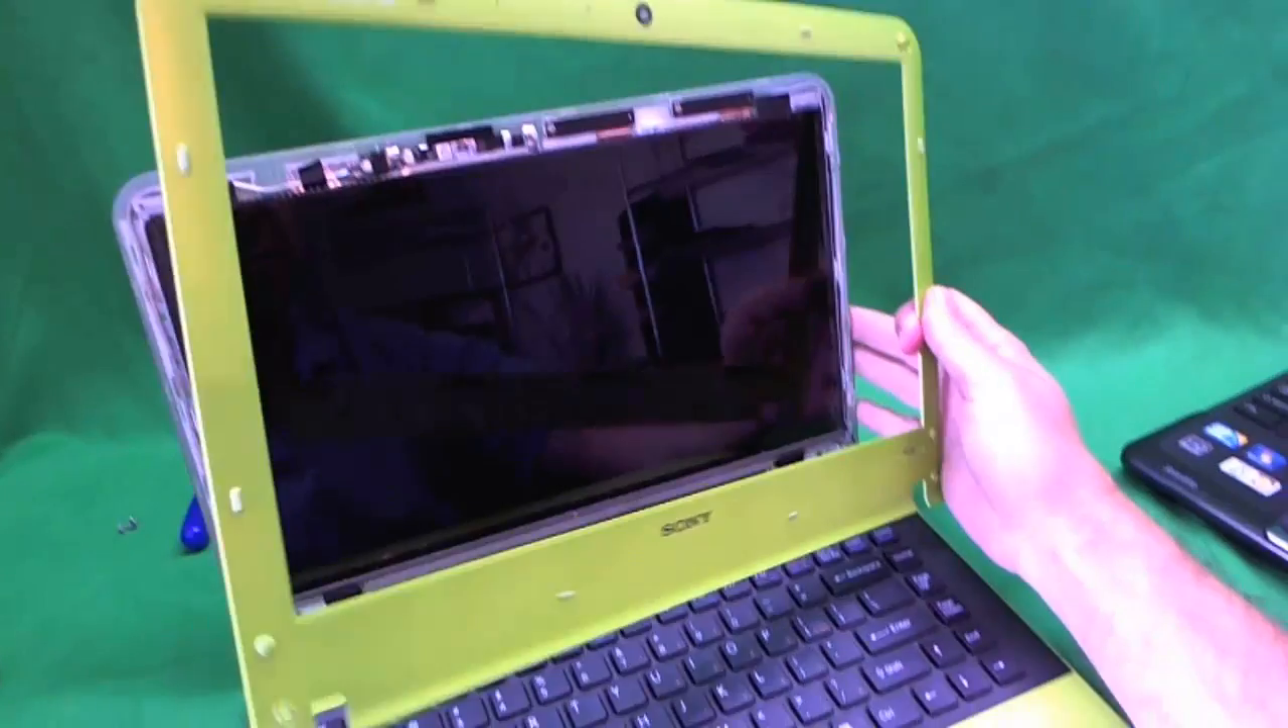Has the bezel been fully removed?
Yes.